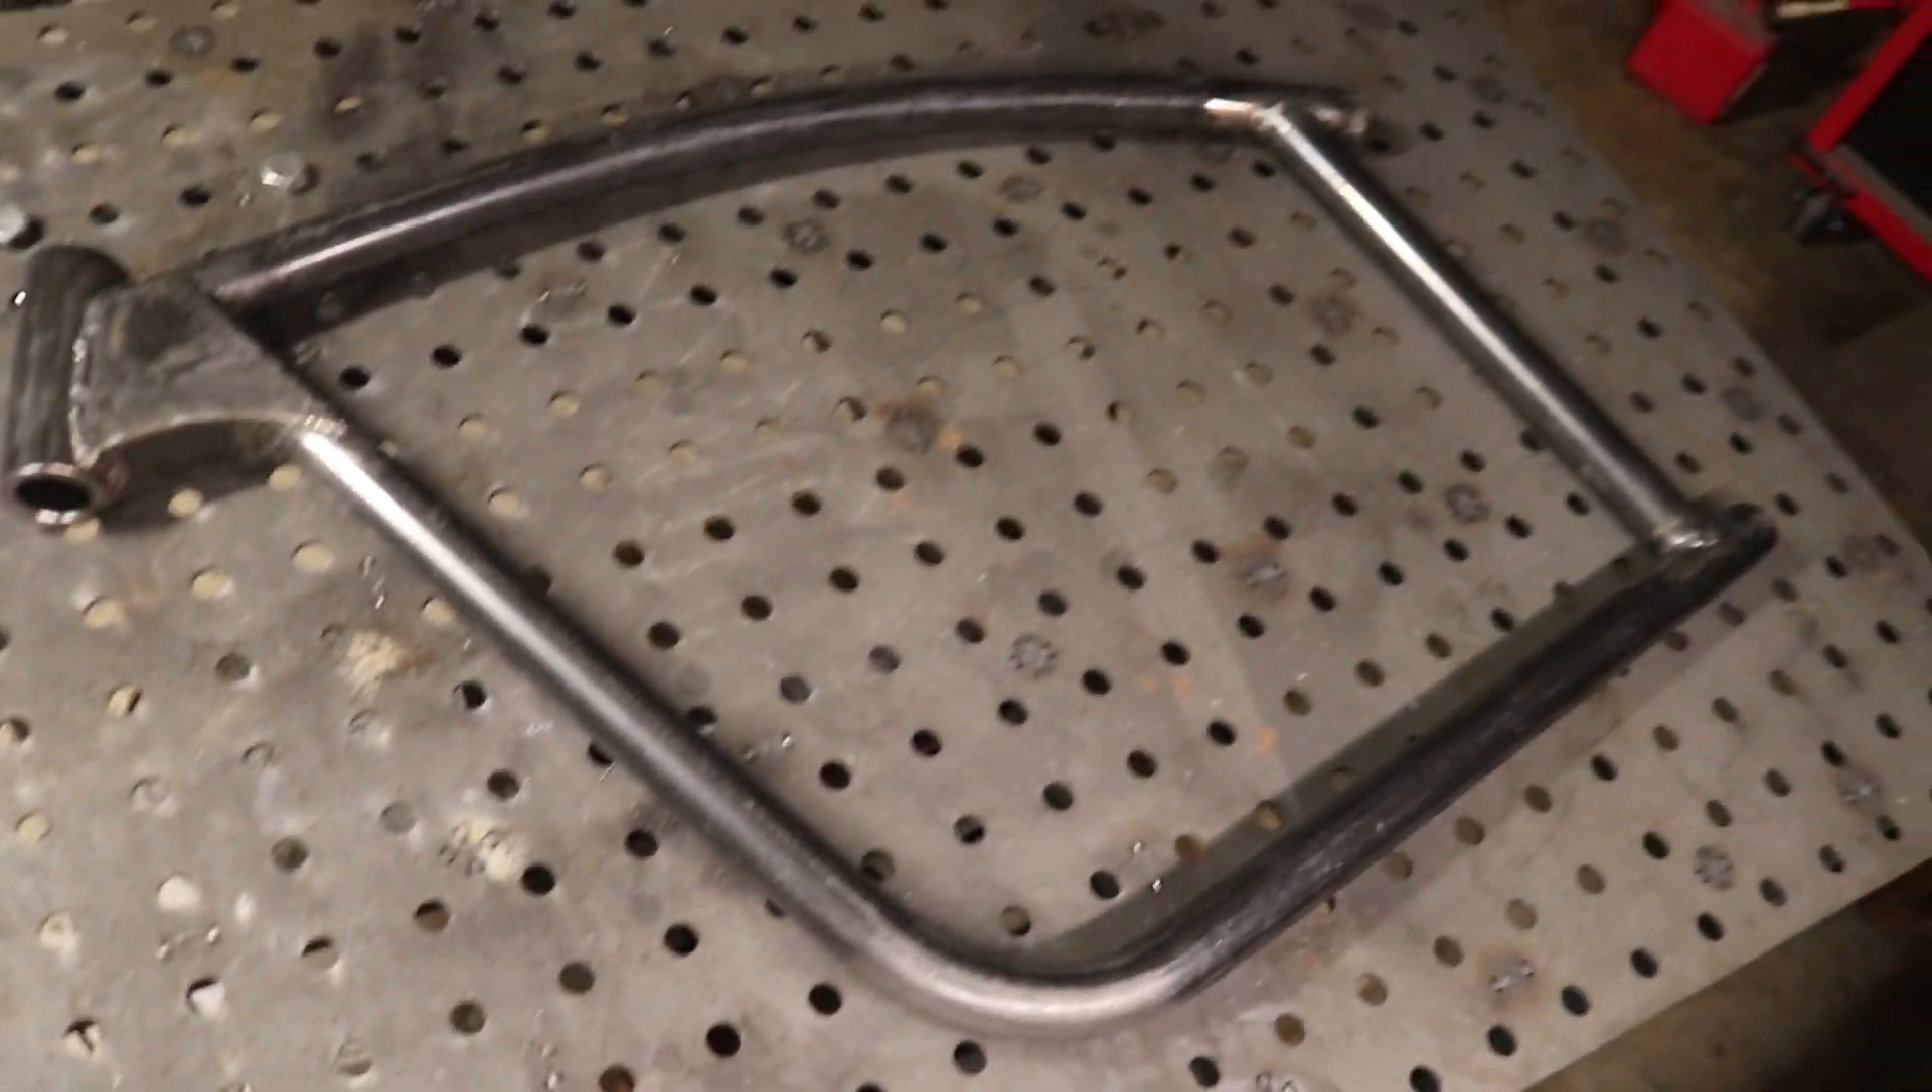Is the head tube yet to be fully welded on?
No.